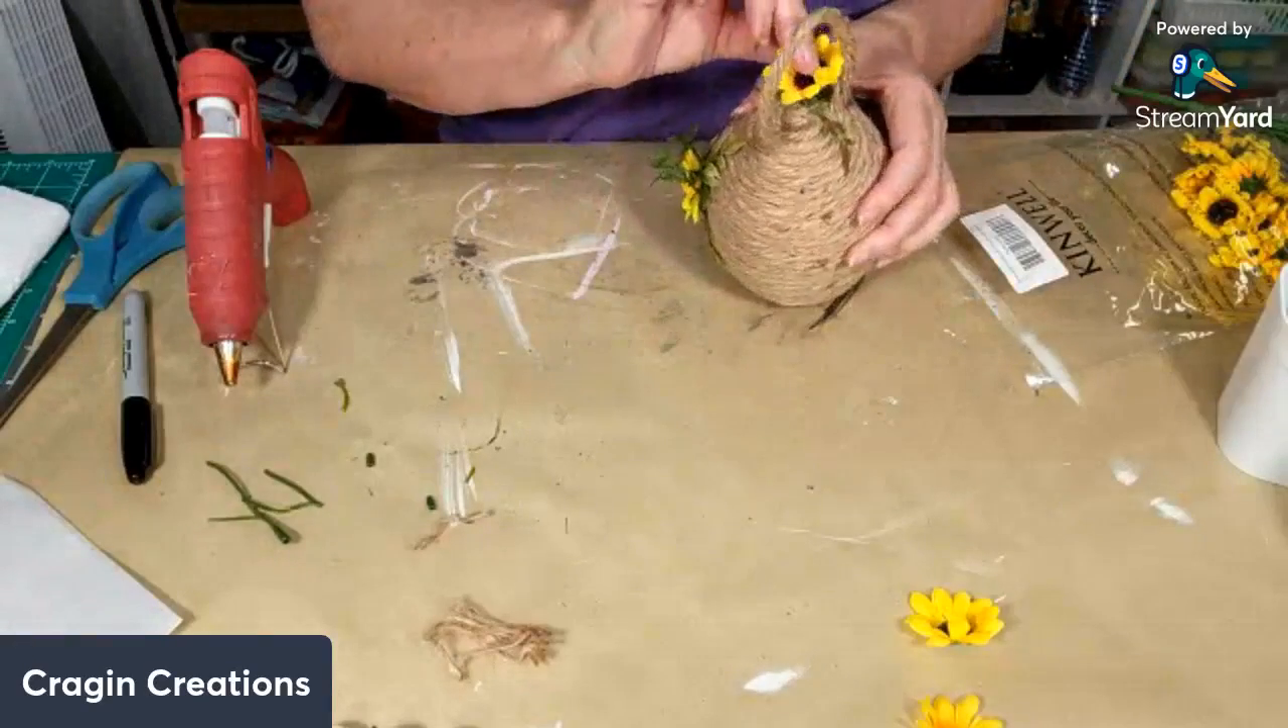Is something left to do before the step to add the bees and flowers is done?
Yes.